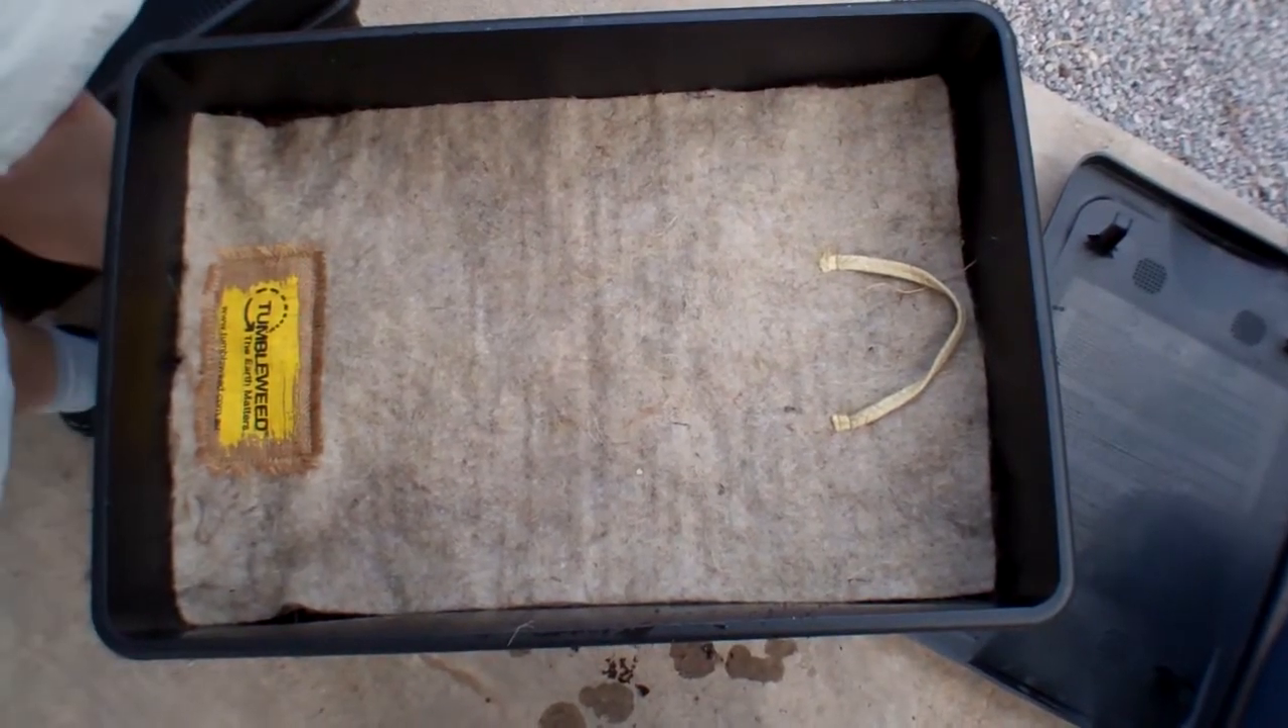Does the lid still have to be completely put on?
Yes.